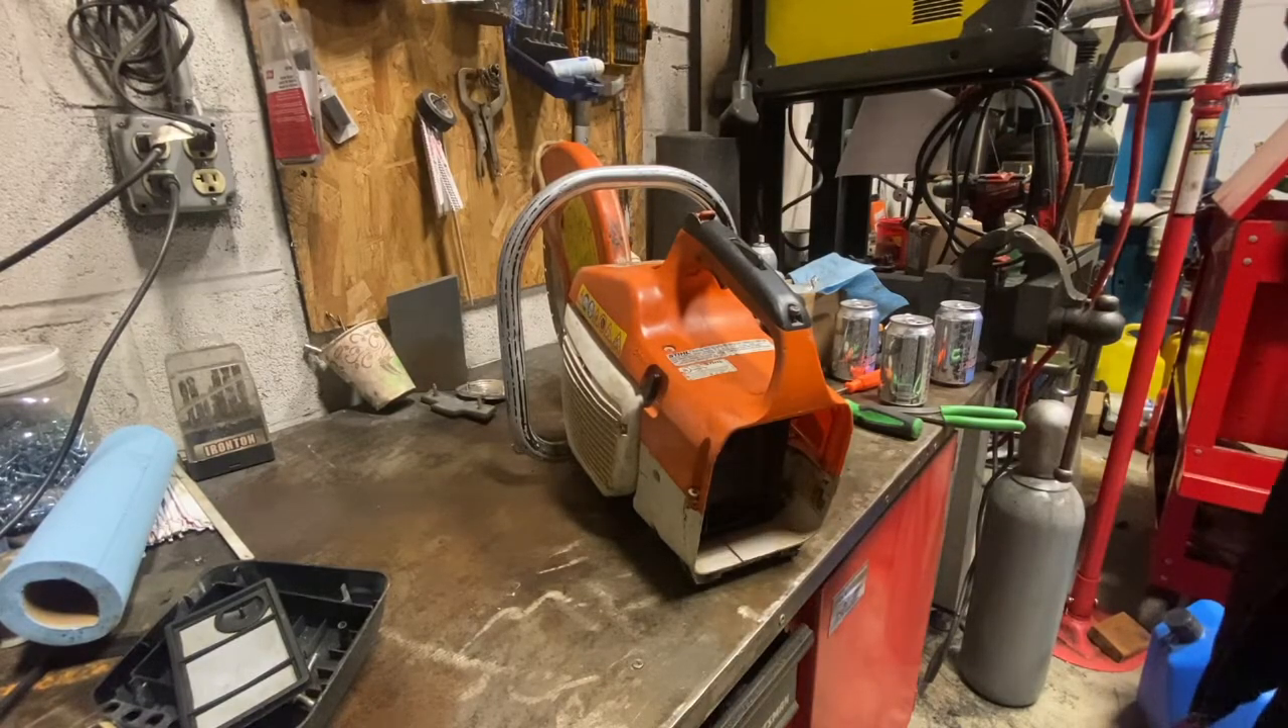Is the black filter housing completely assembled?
No.